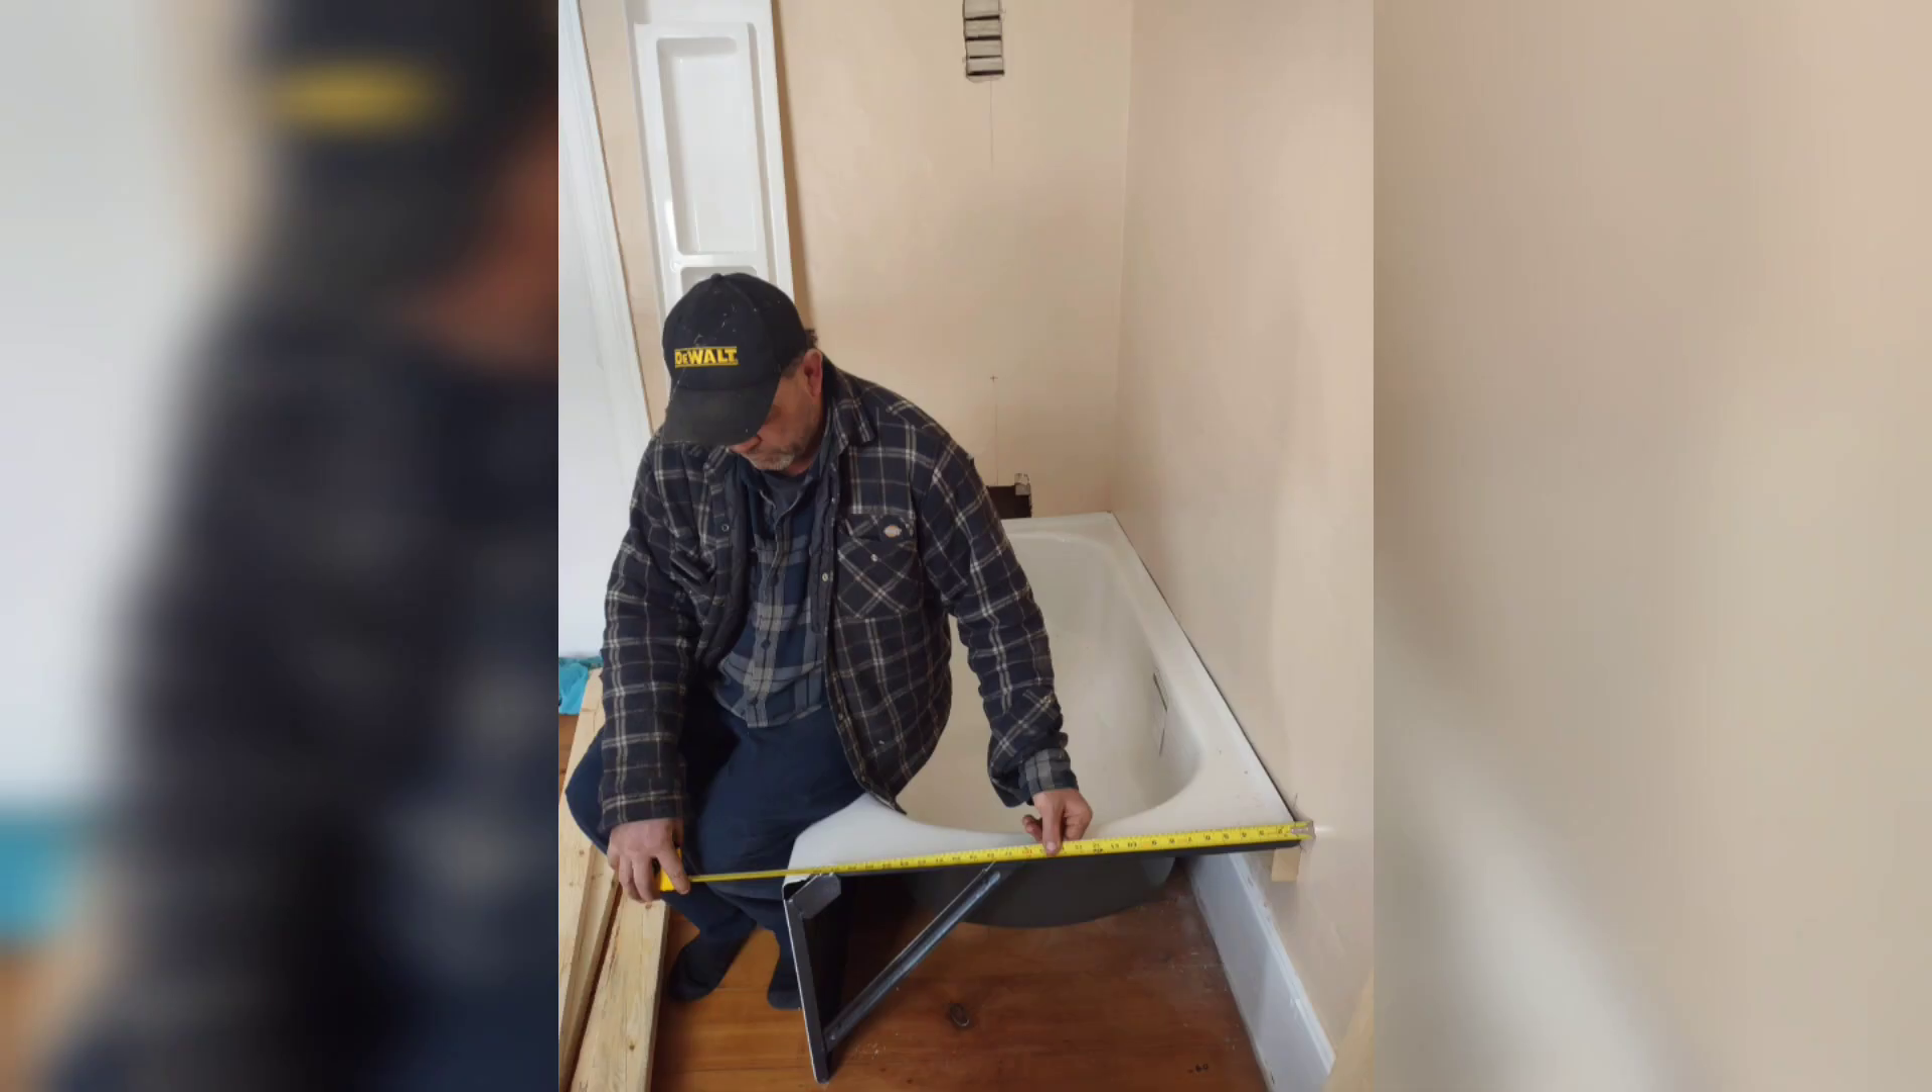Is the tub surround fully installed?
No.